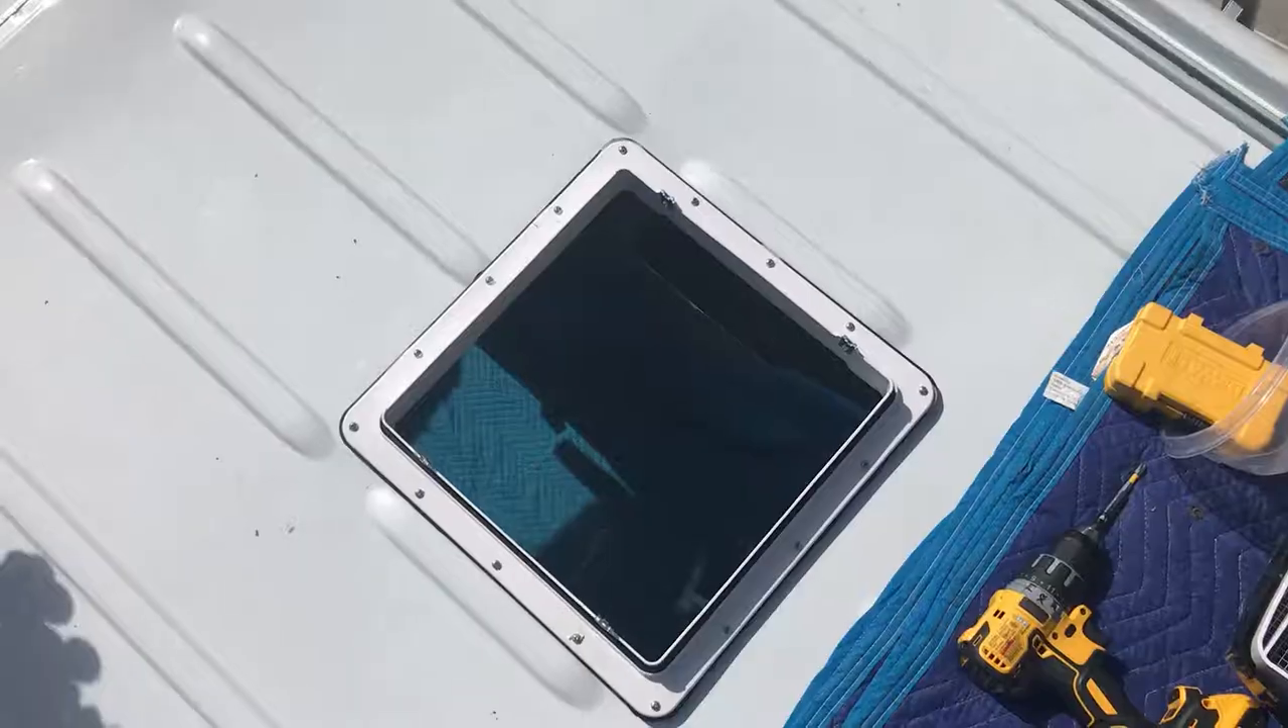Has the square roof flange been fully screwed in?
Yes.